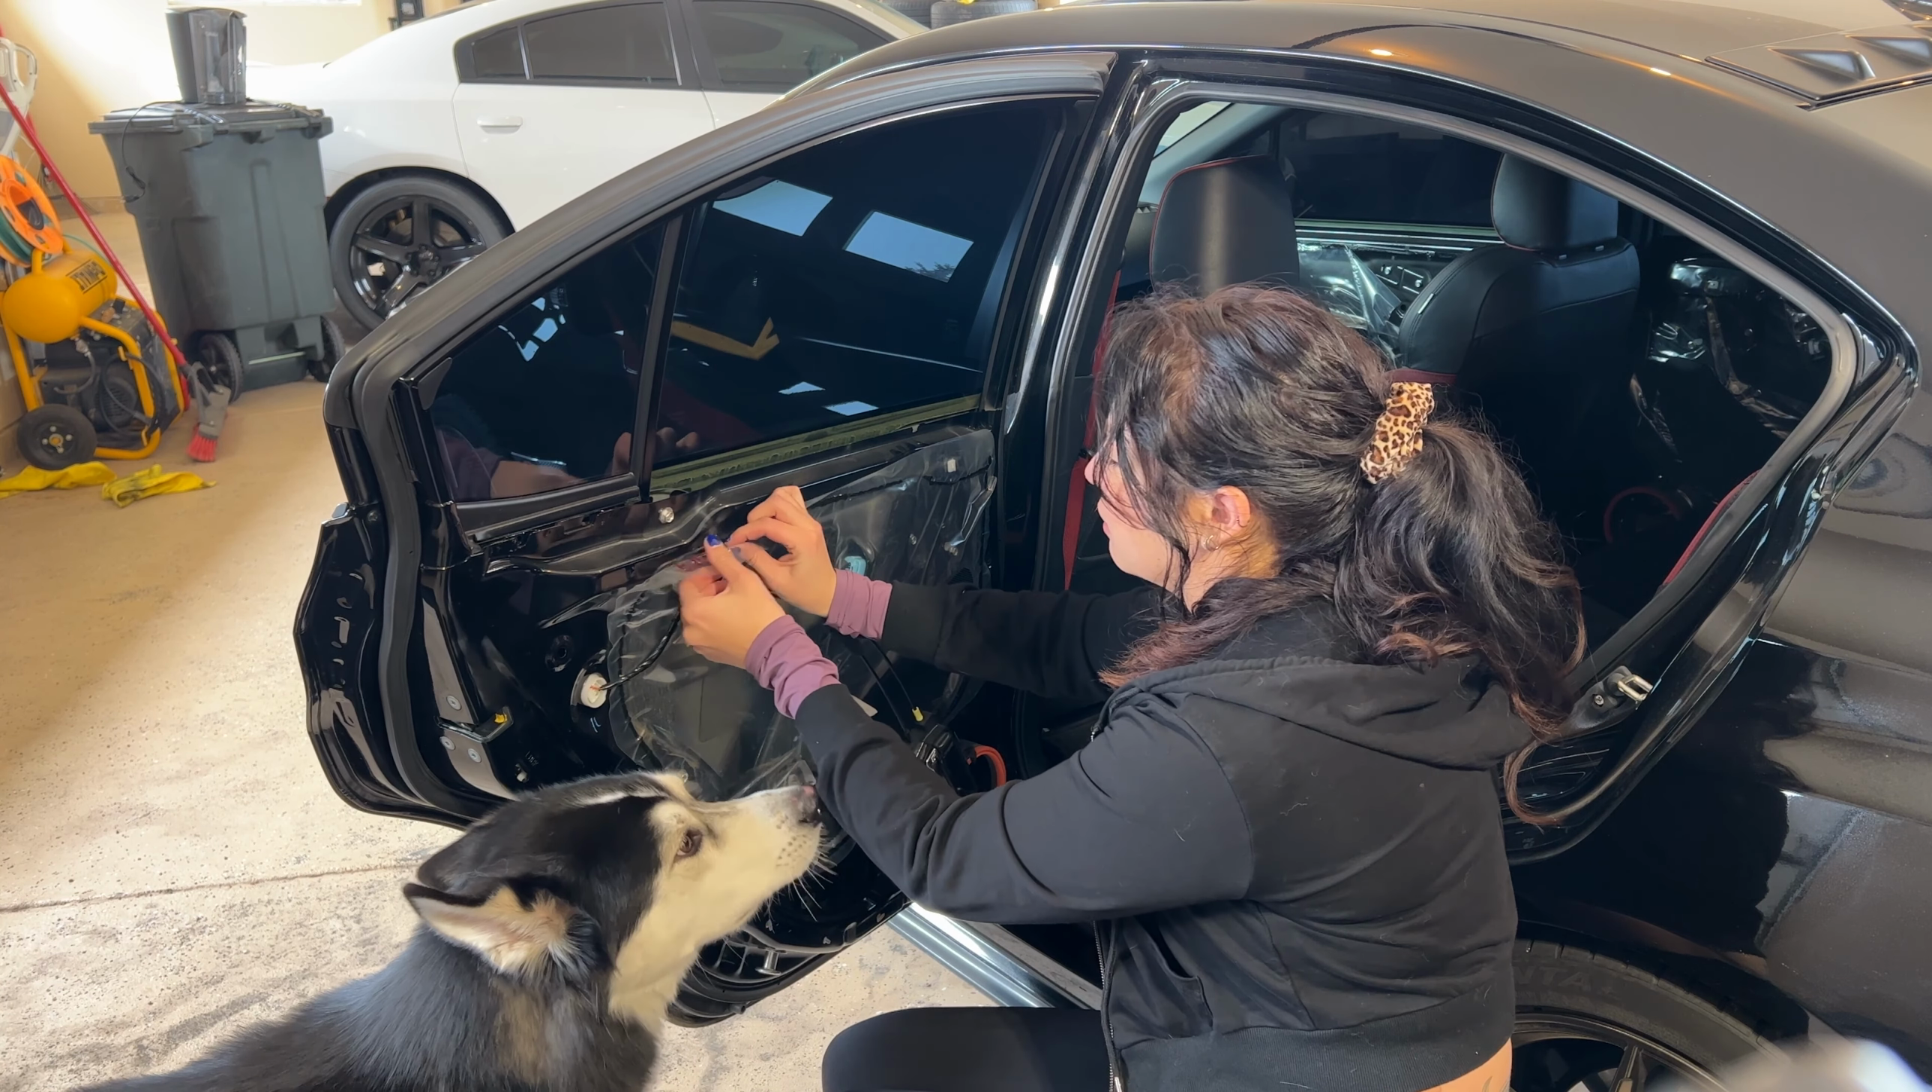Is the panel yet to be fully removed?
No.